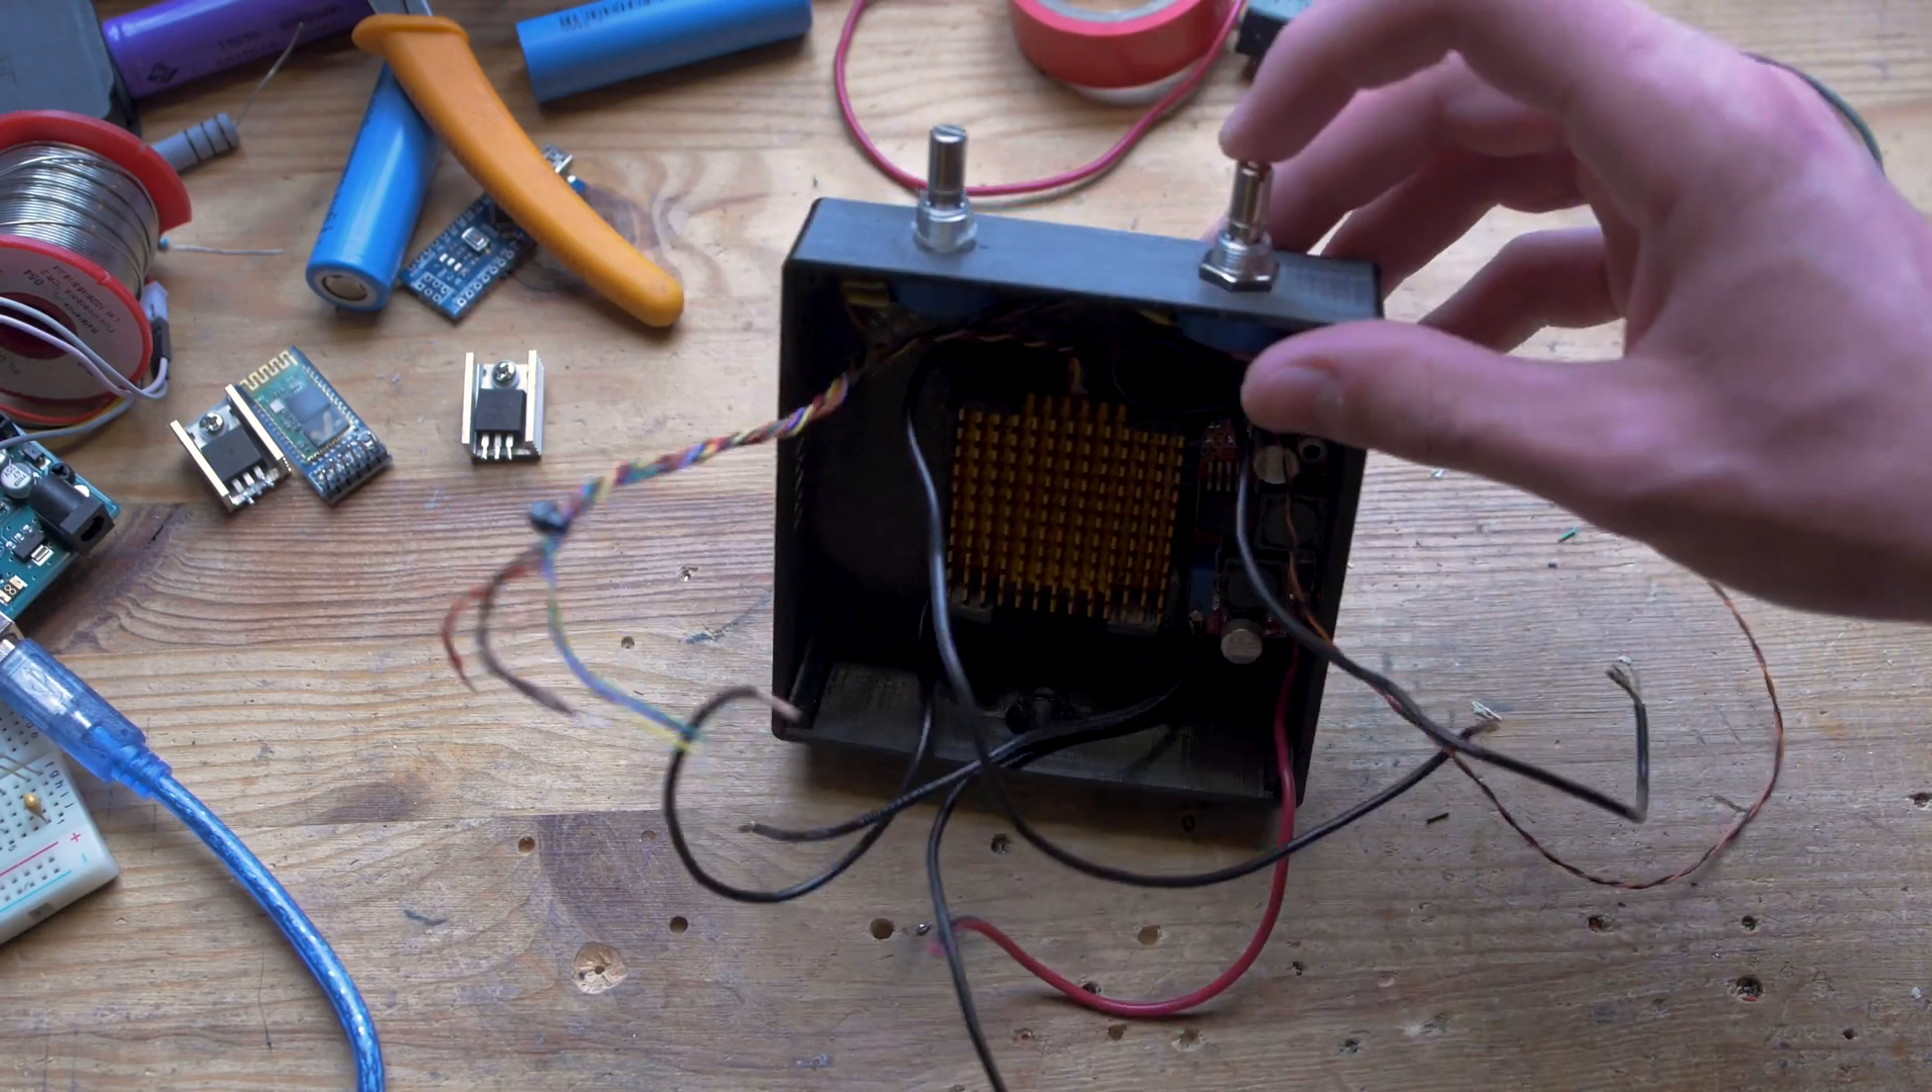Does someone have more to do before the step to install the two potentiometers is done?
No.